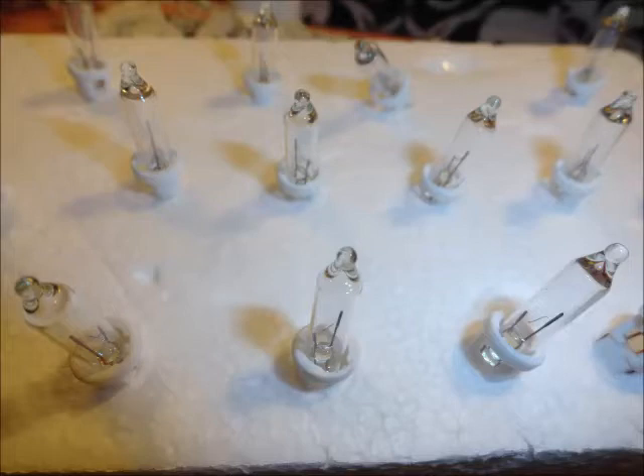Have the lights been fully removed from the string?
Yes.